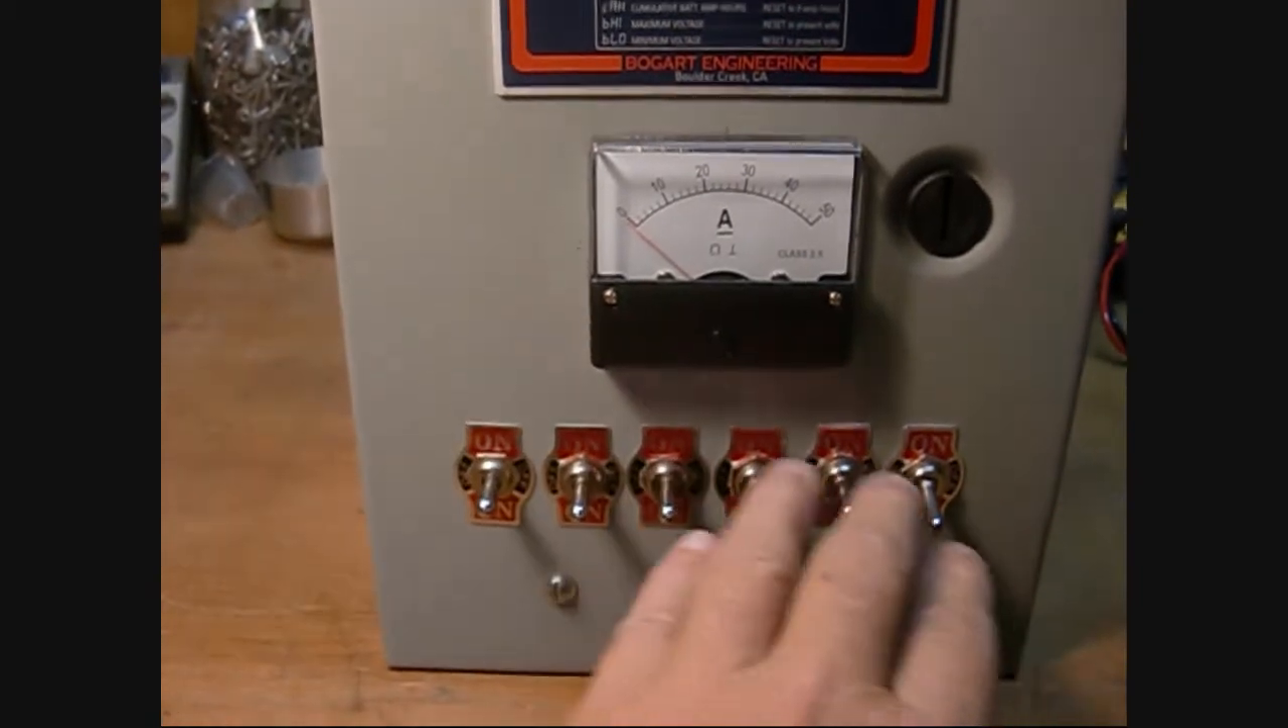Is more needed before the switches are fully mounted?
No.